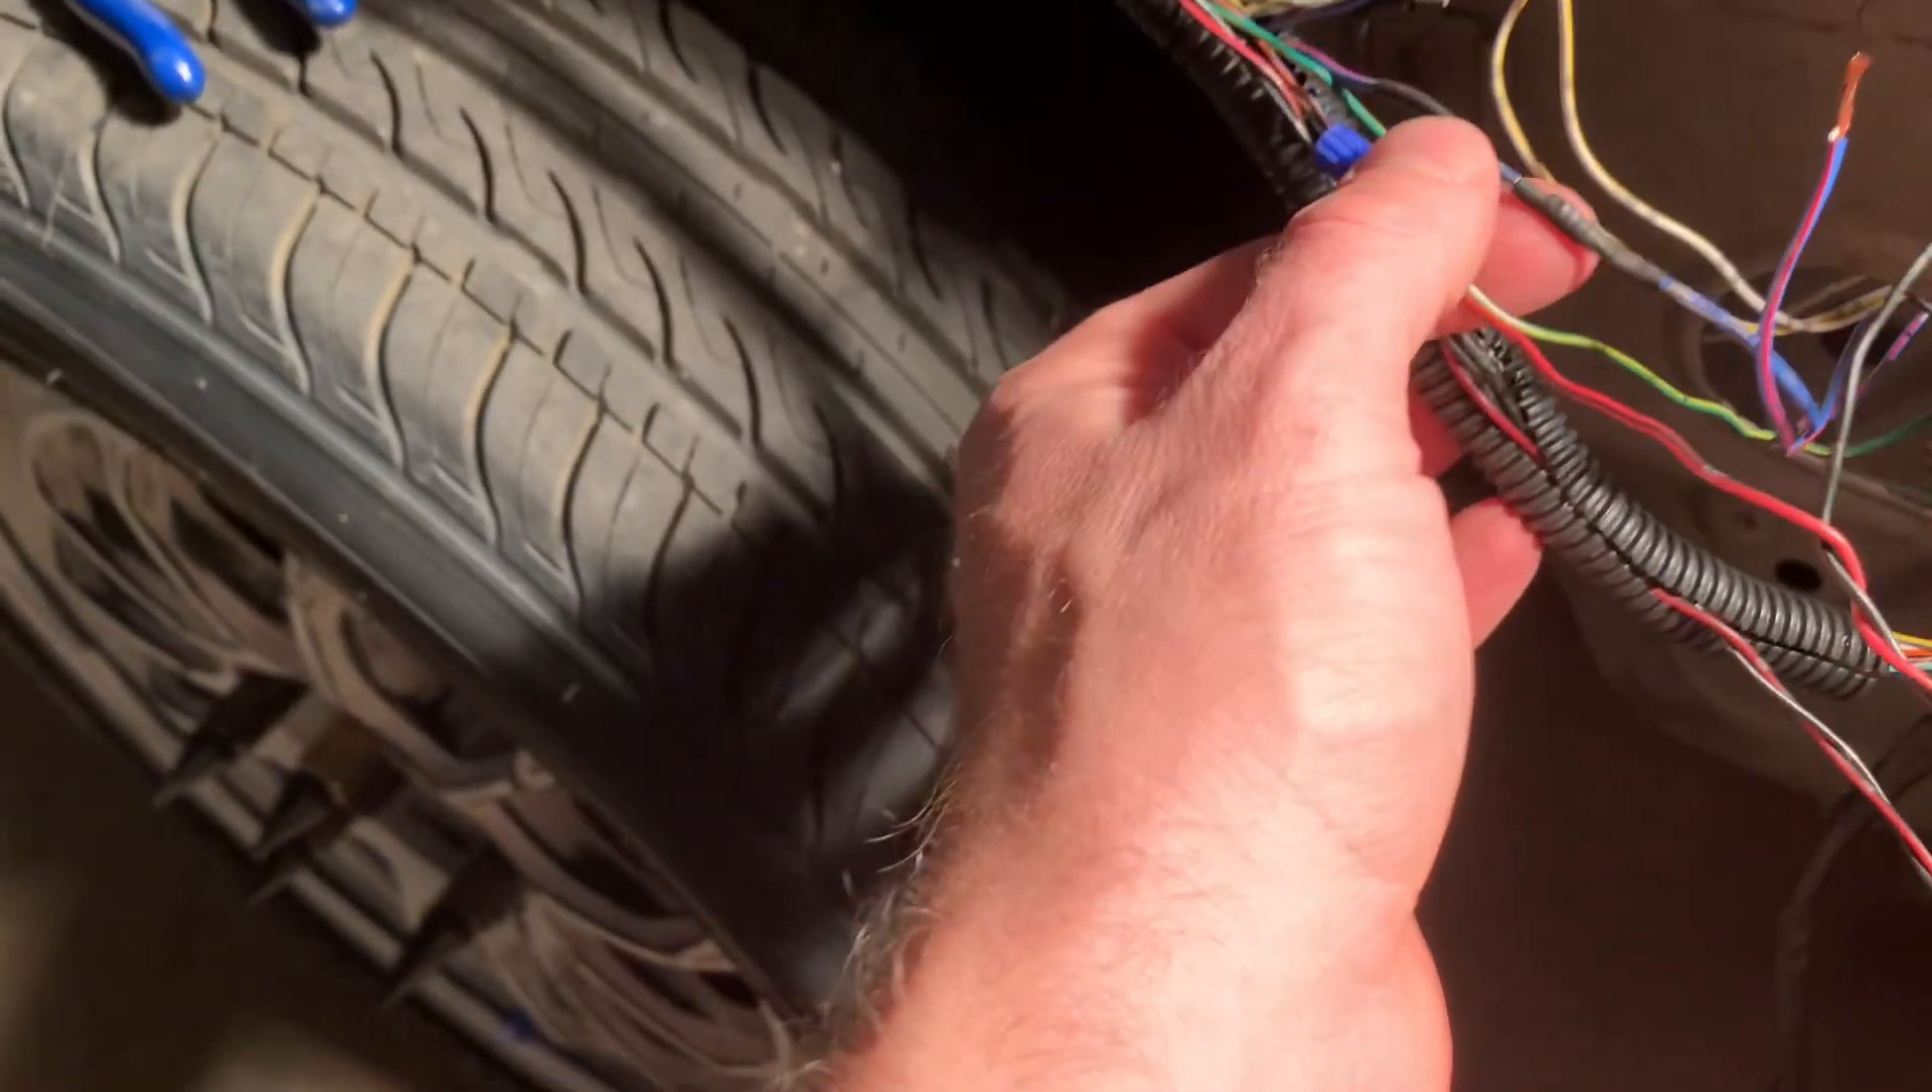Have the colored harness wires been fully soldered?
No.